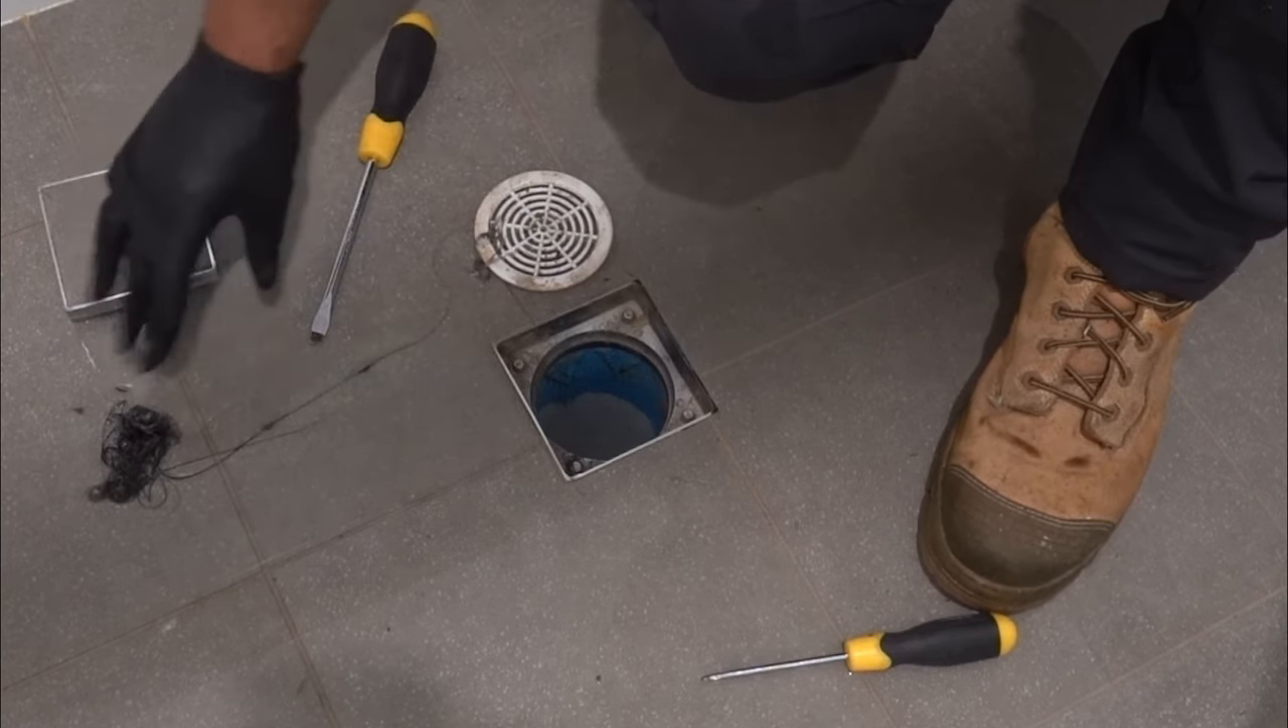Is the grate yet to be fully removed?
No.